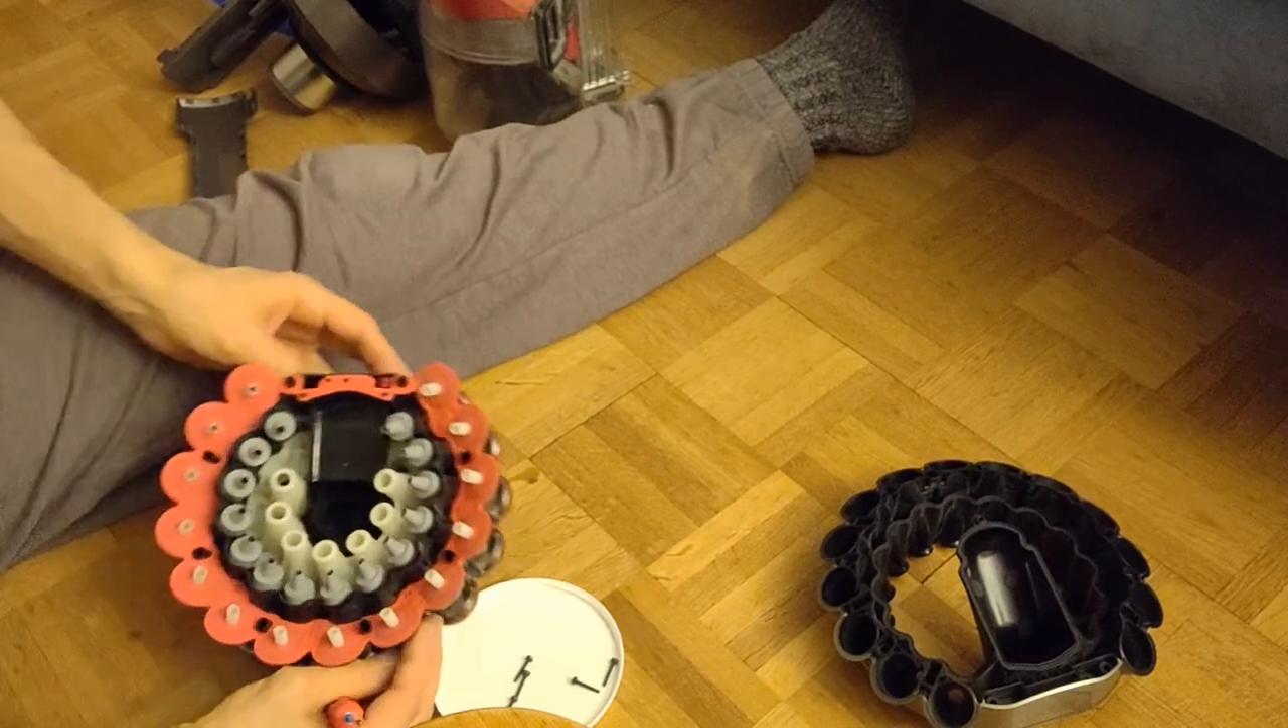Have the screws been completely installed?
No.